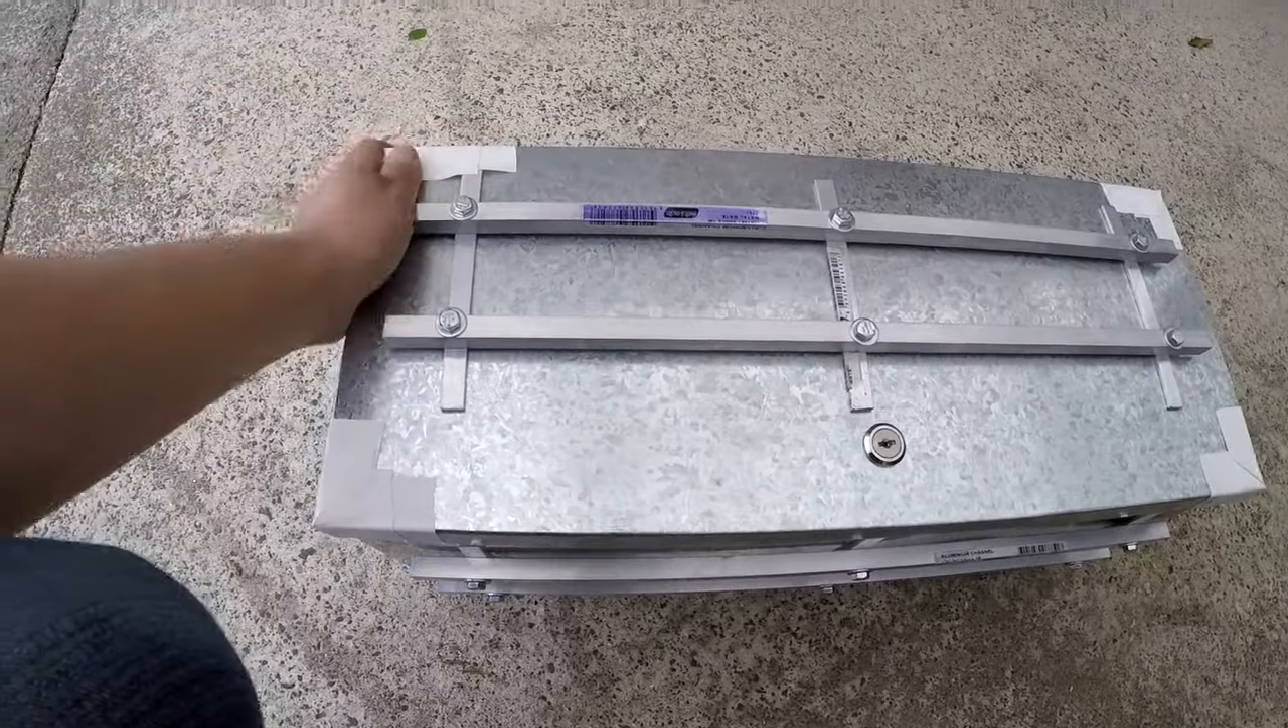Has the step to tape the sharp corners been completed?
Yes.